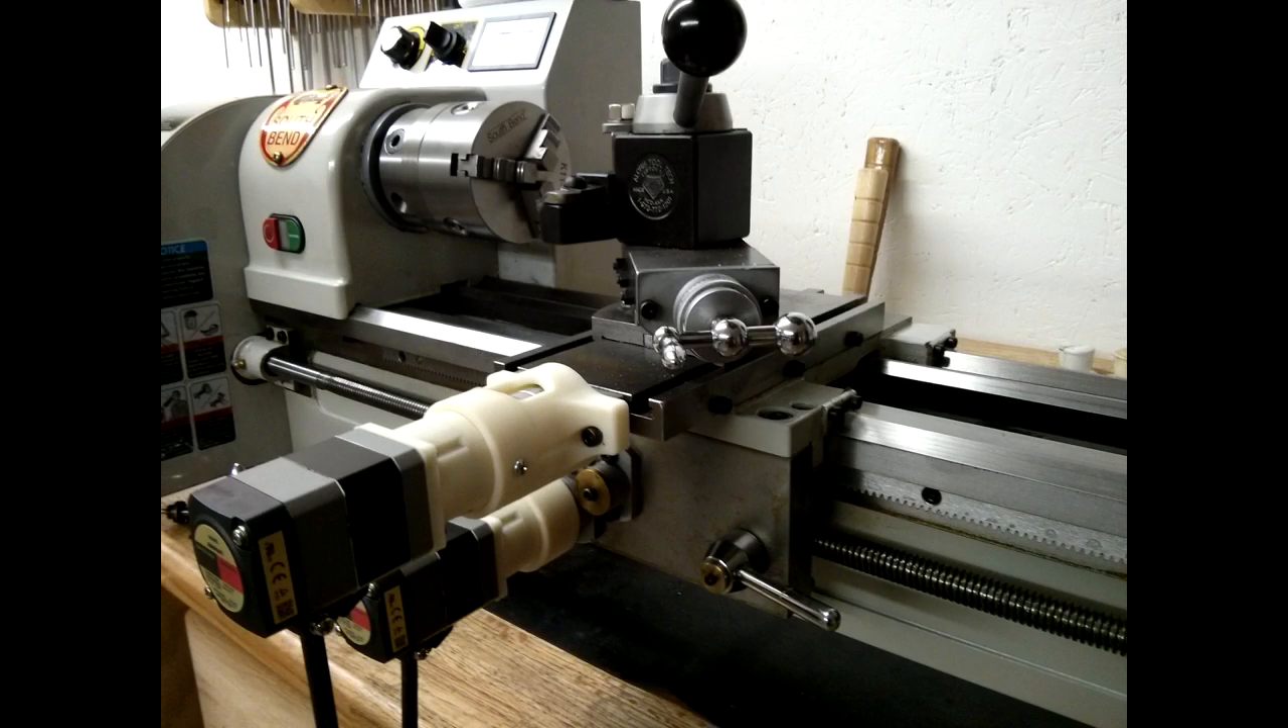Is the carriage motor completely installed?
Yes.